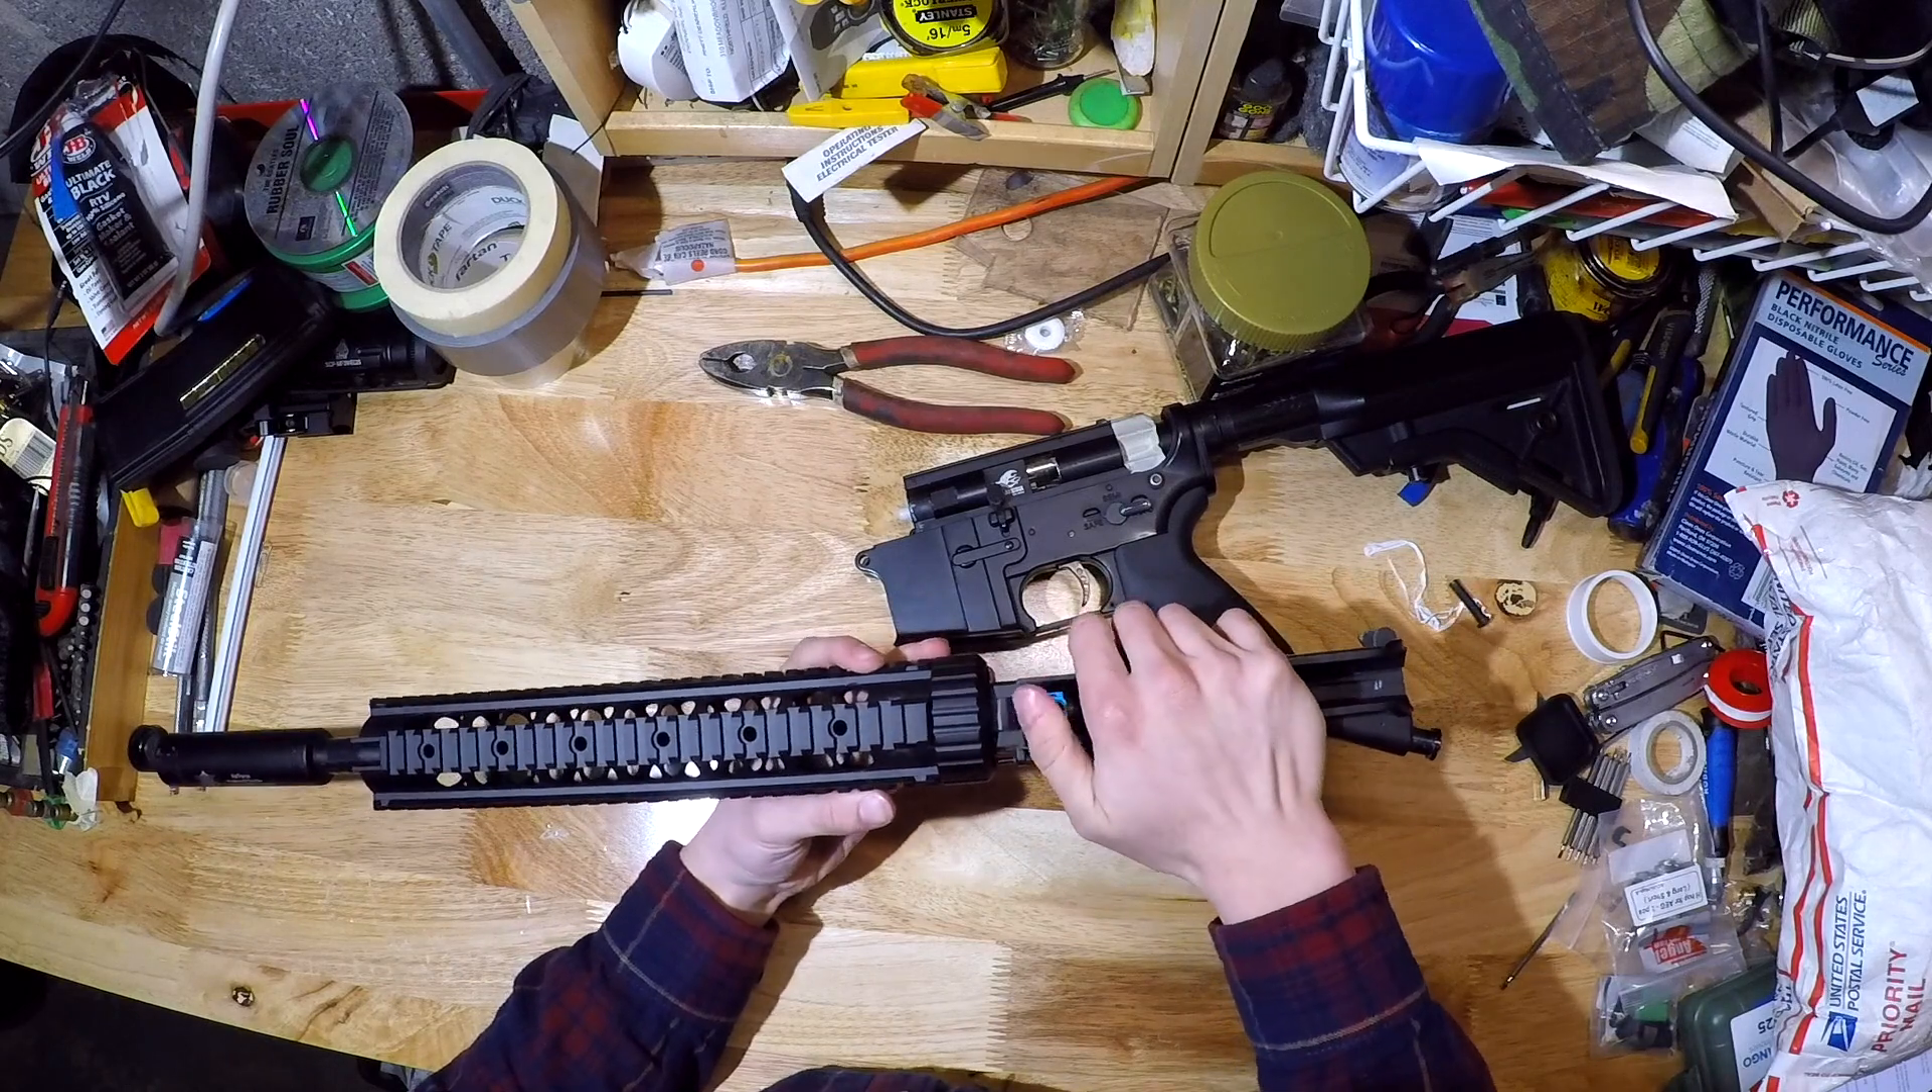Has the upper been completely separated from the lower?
Yes.